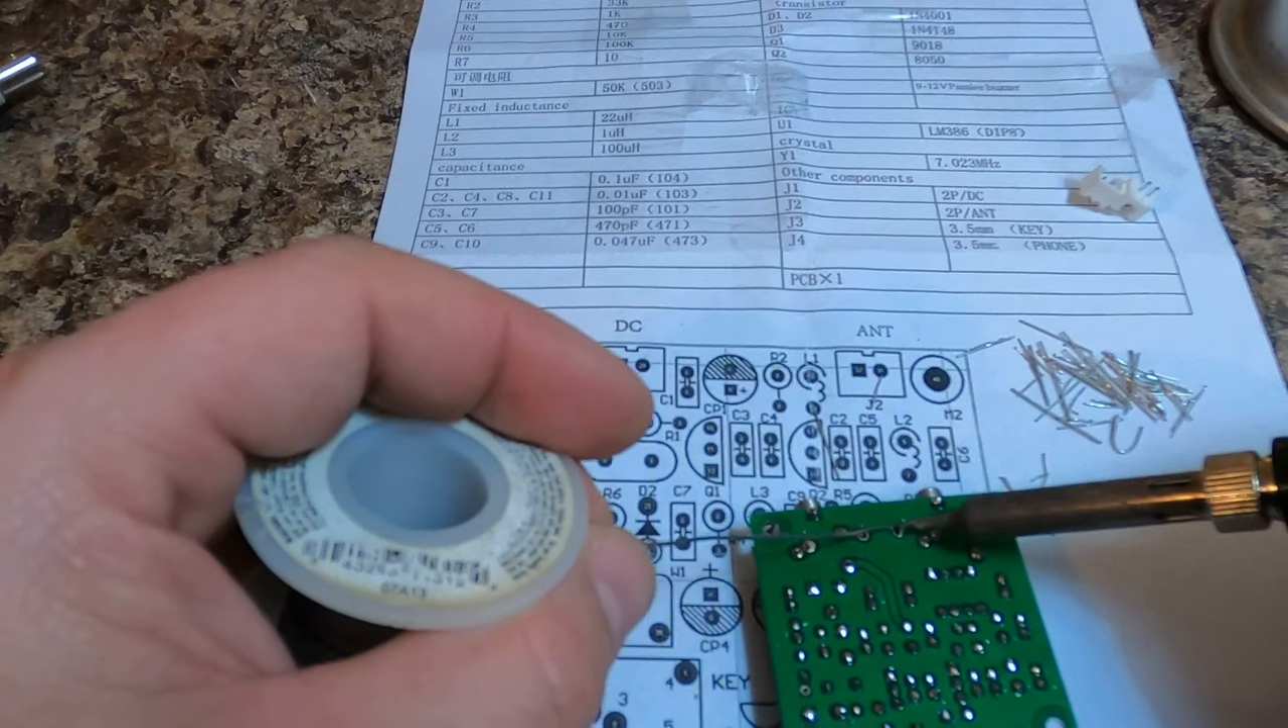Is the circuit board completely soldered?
No.